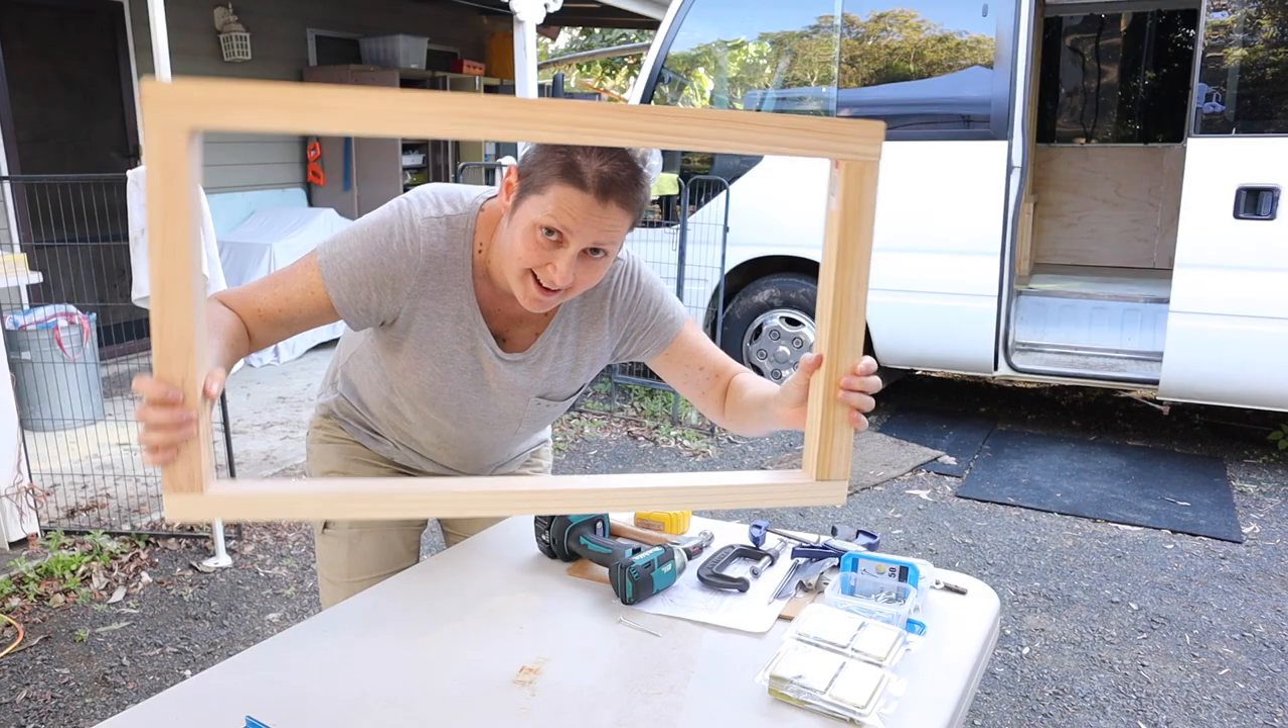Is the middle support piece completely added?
No.